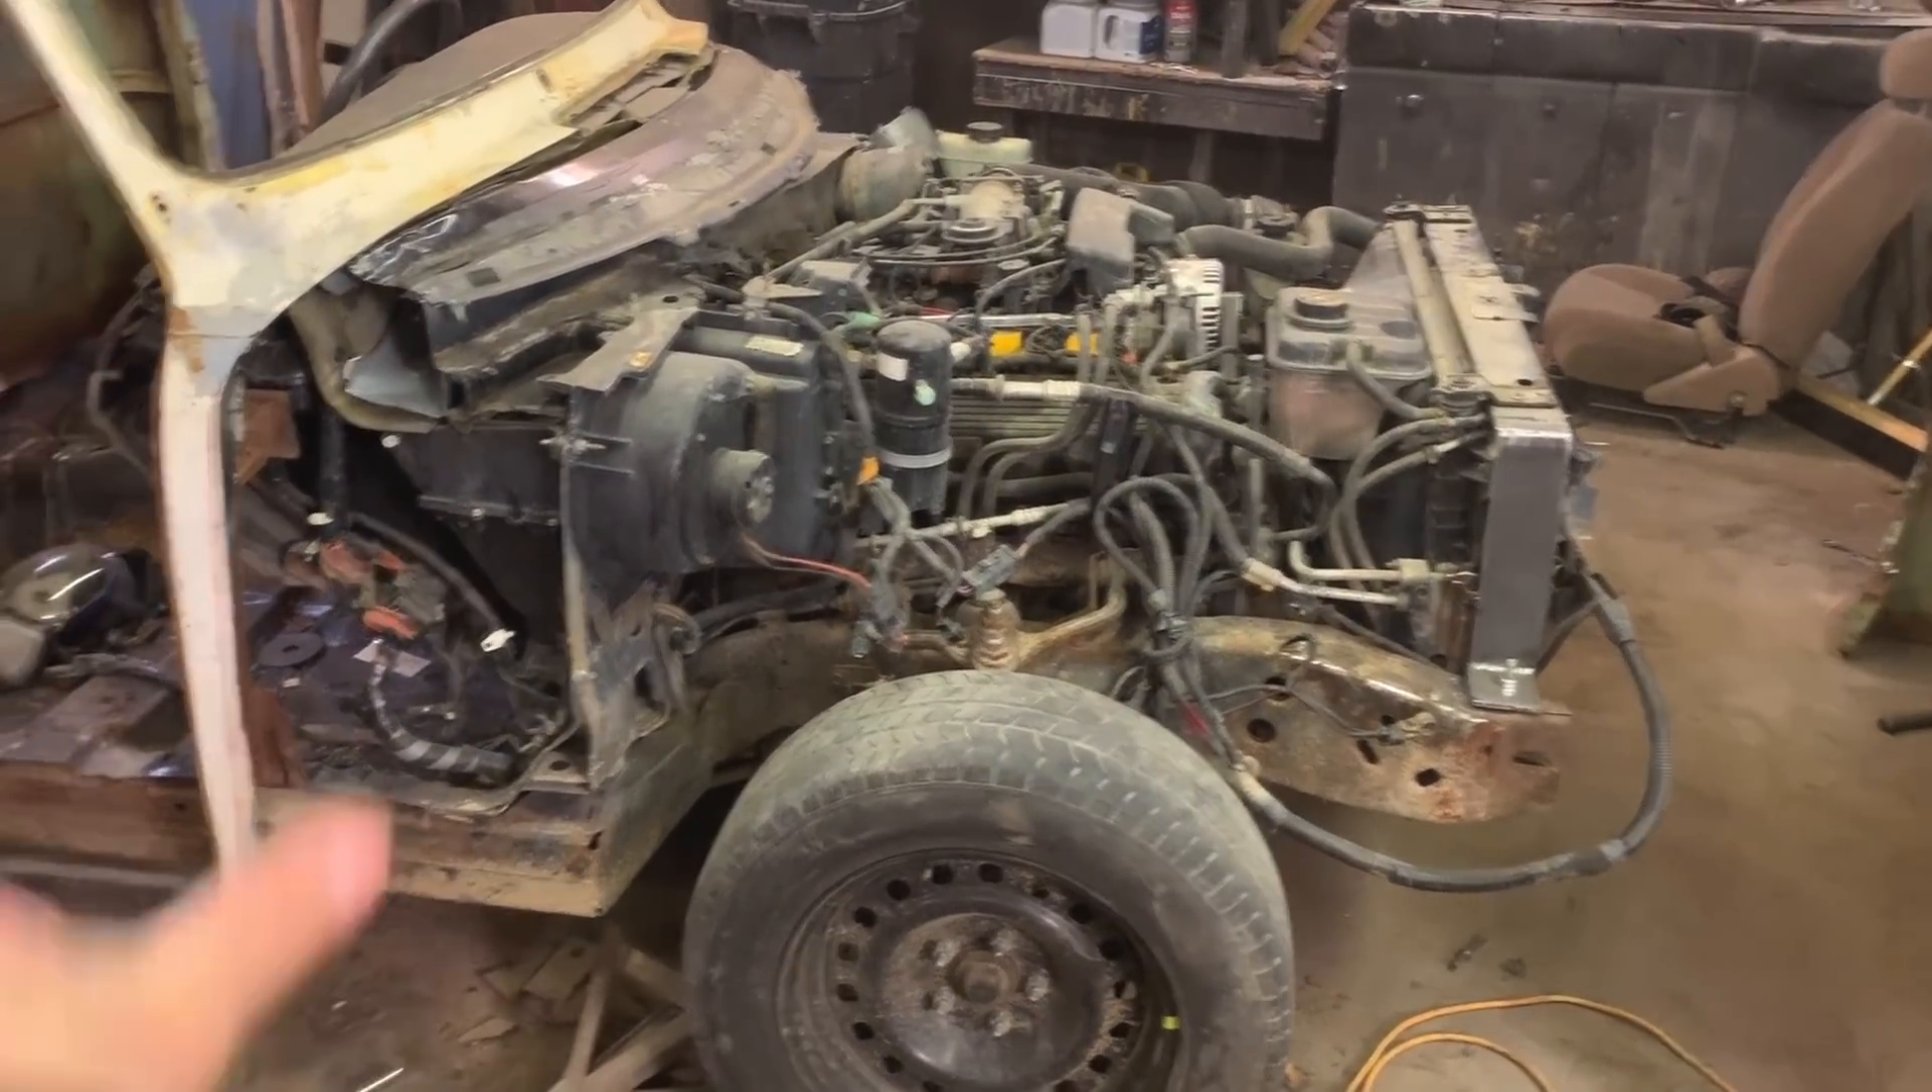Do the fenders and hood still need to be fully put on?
Yes.